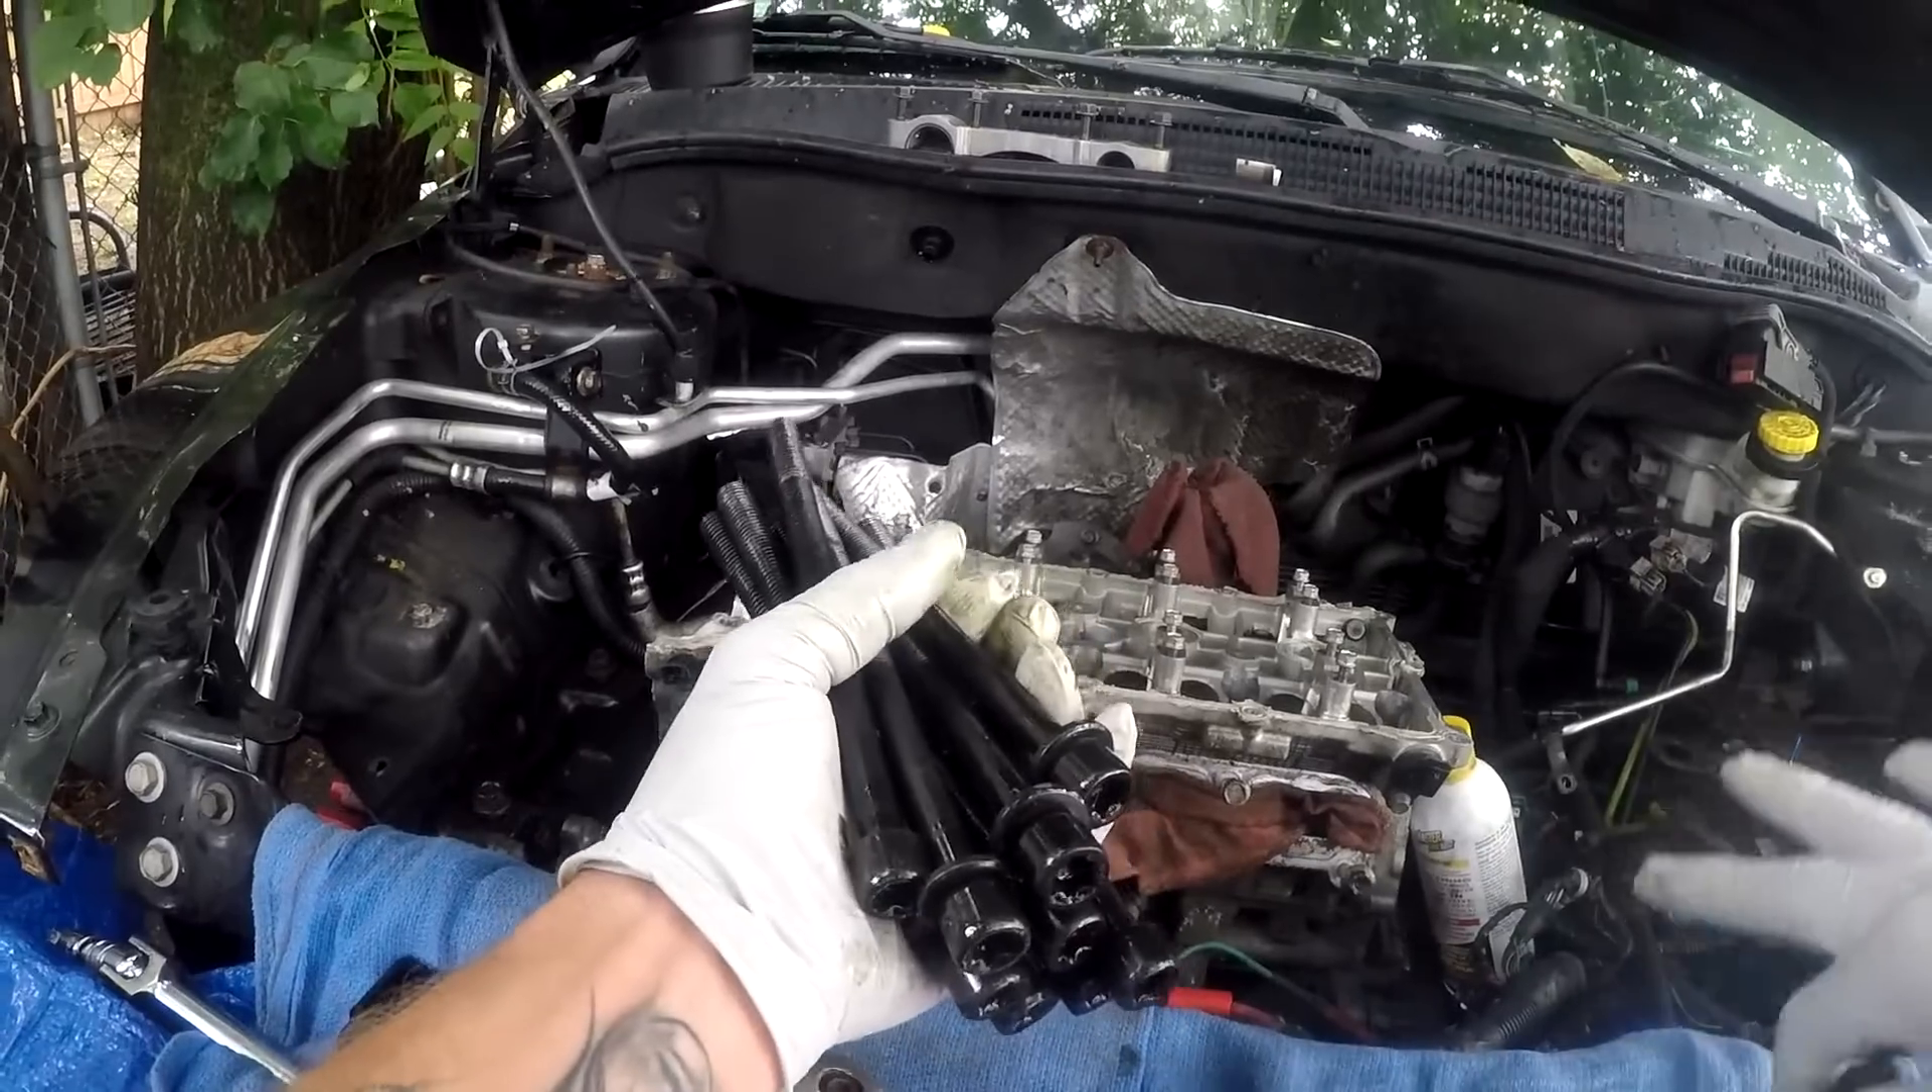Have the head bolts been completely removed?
Yes.